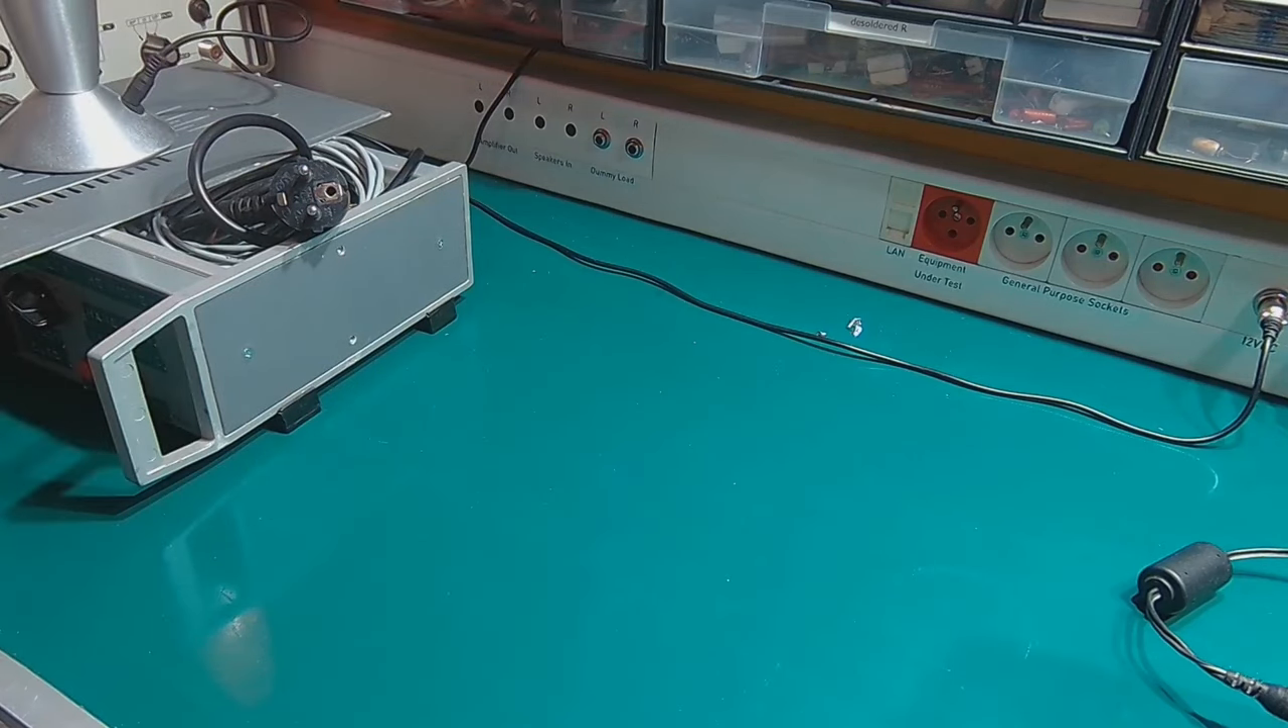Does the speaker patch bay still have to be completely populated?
Yes.